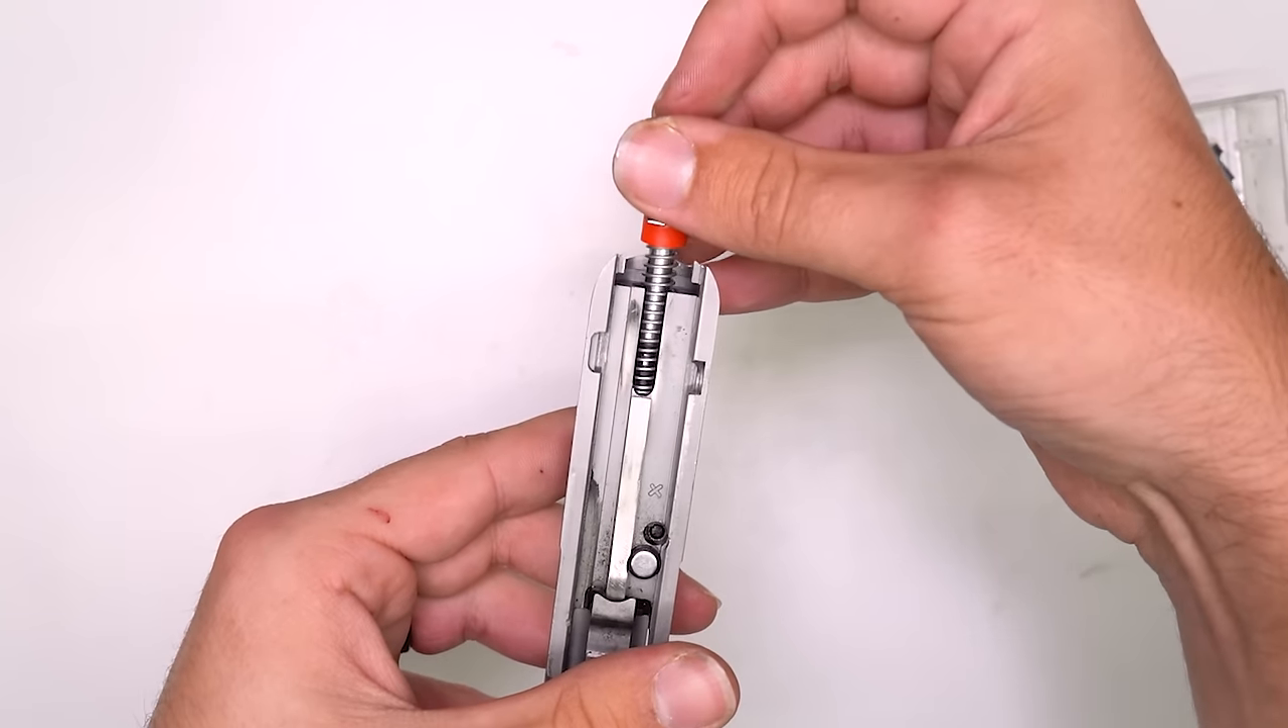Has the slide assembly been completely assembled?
No.